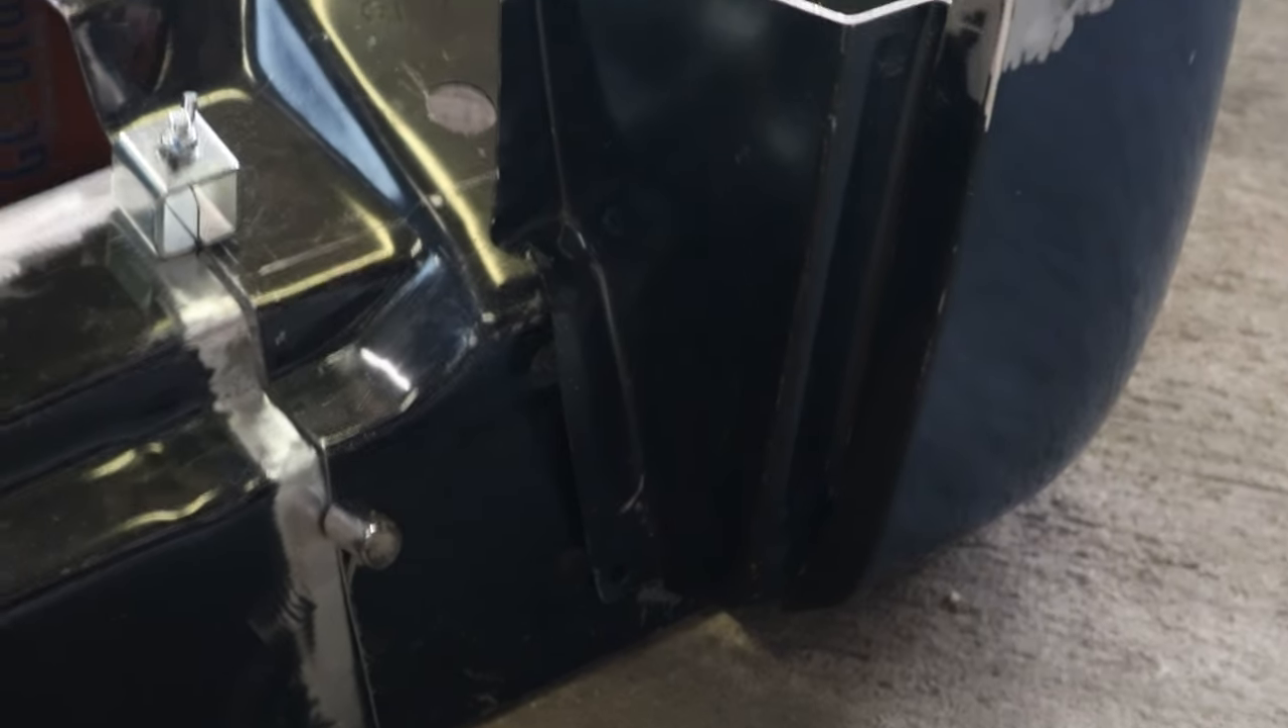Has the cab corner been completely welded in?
No.